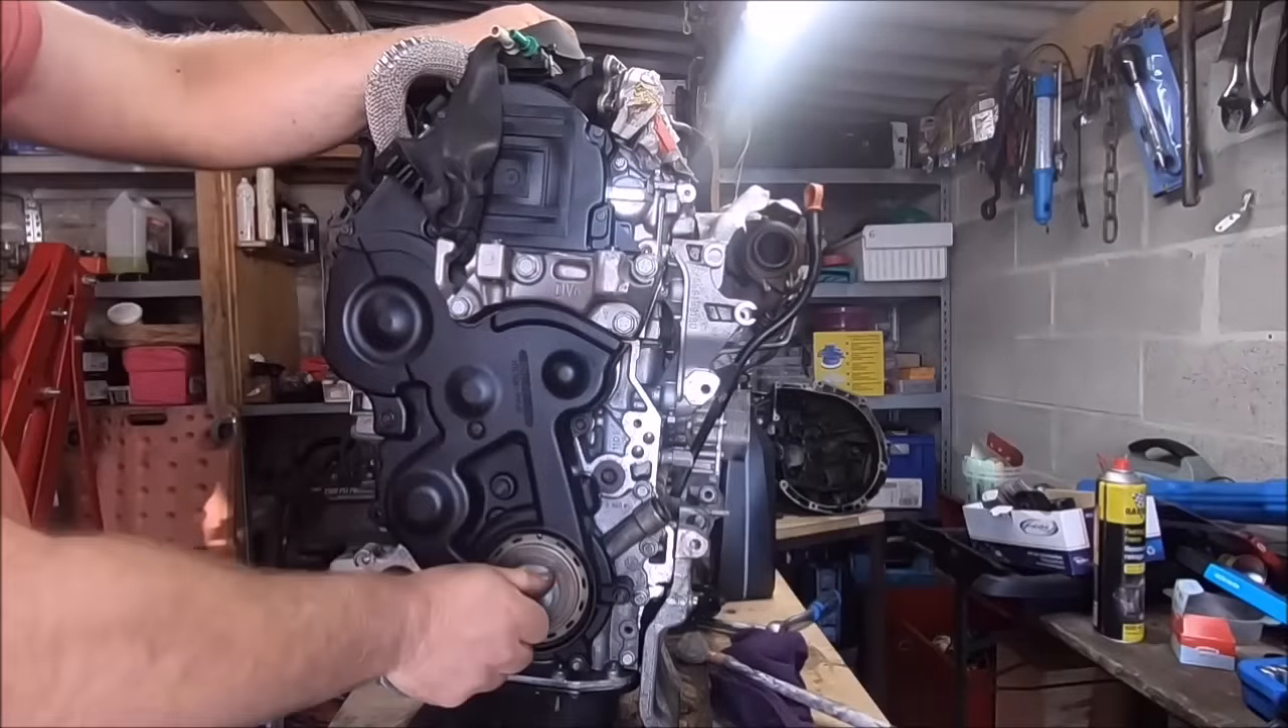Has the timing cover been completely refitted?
Yes.